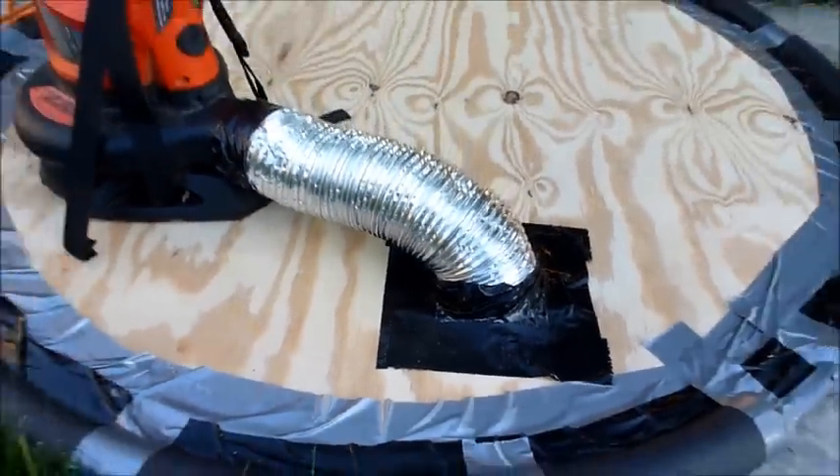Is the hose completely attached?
Yes.